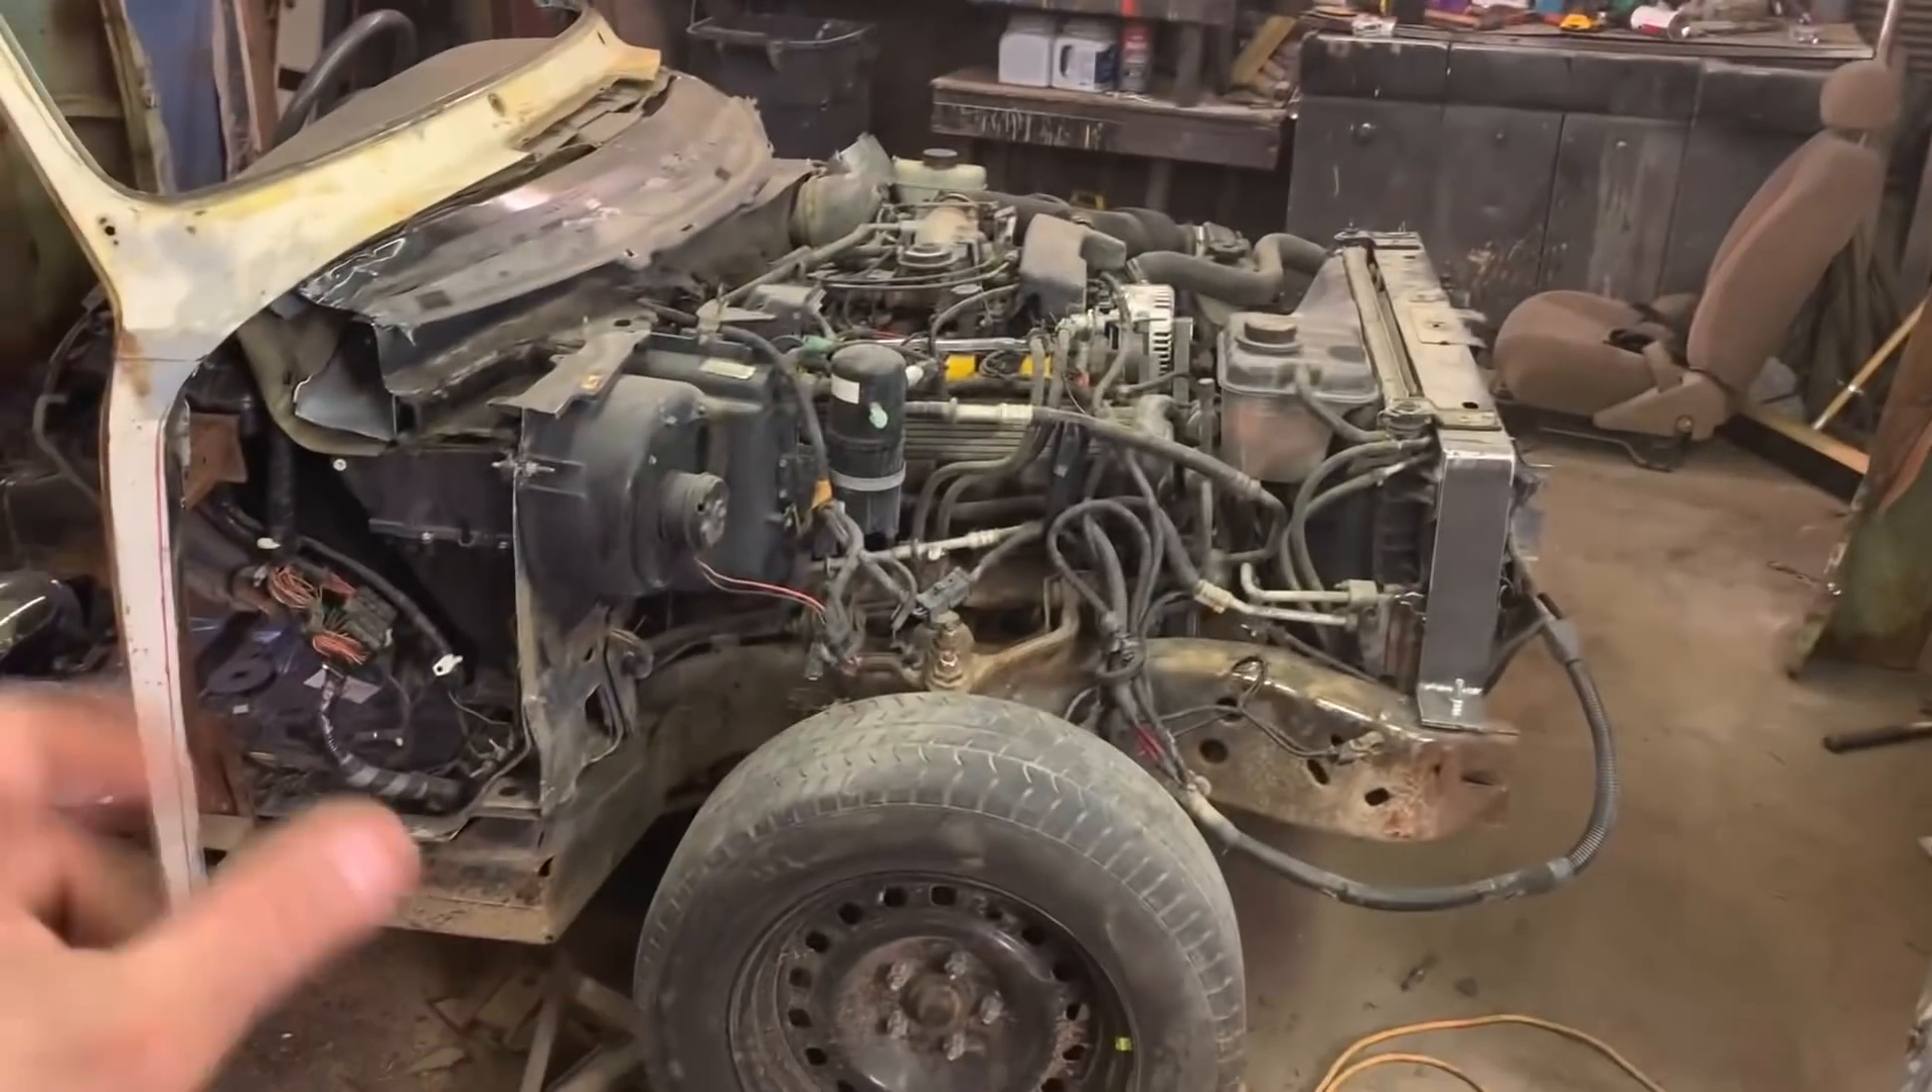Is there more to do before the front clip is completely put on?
Yes.